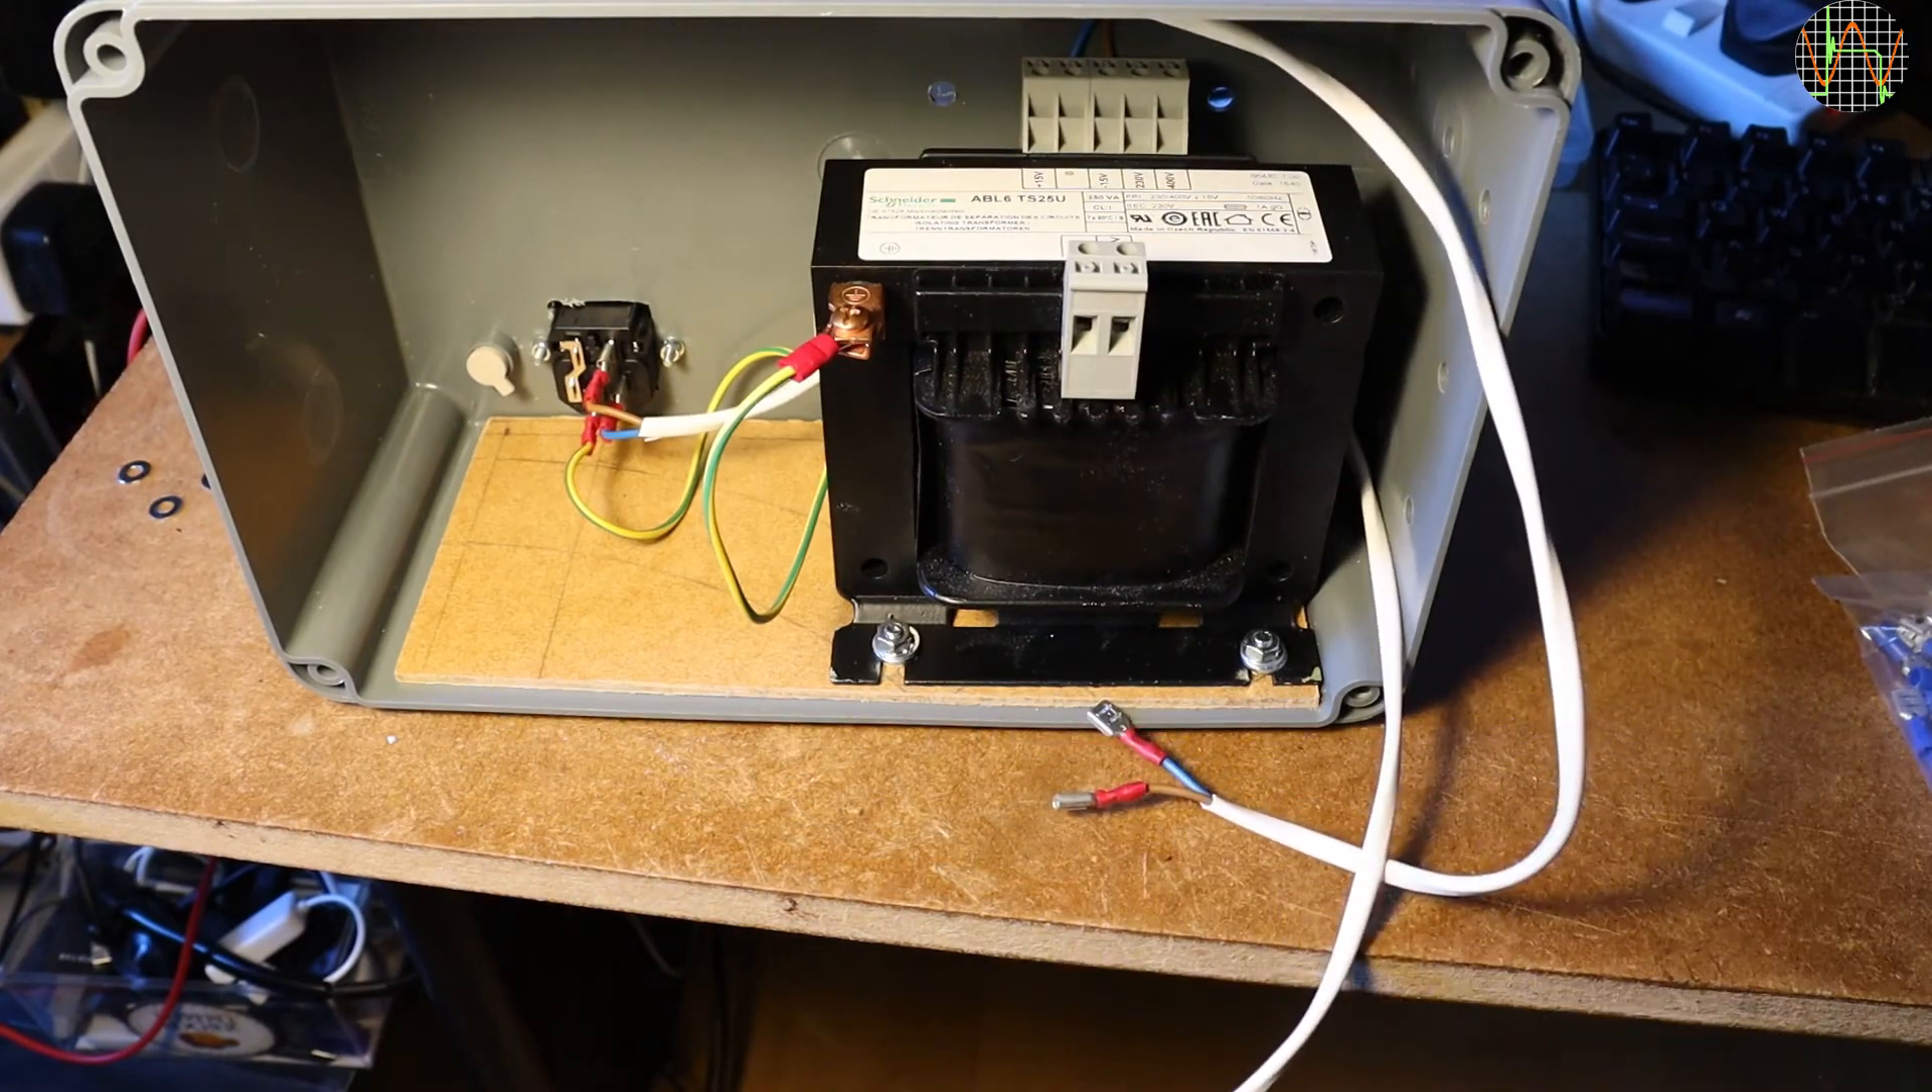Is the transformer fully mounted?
Yes.